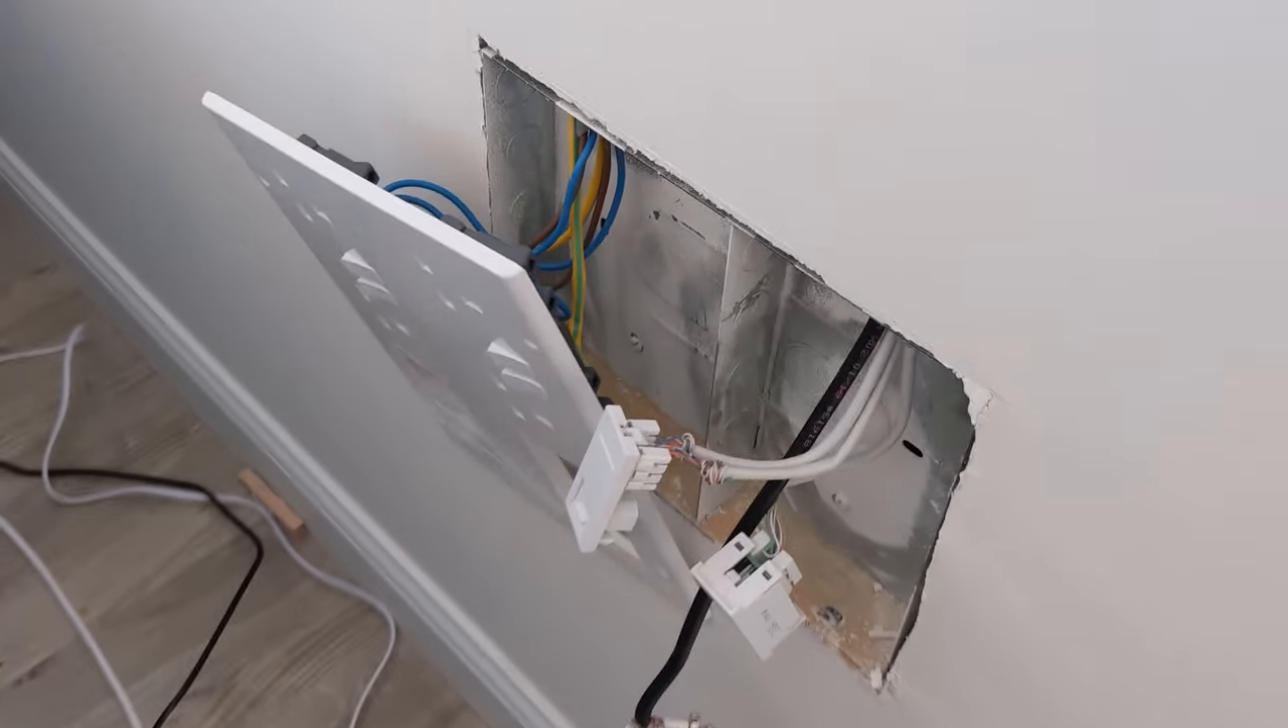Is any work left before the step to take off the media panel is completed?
No.